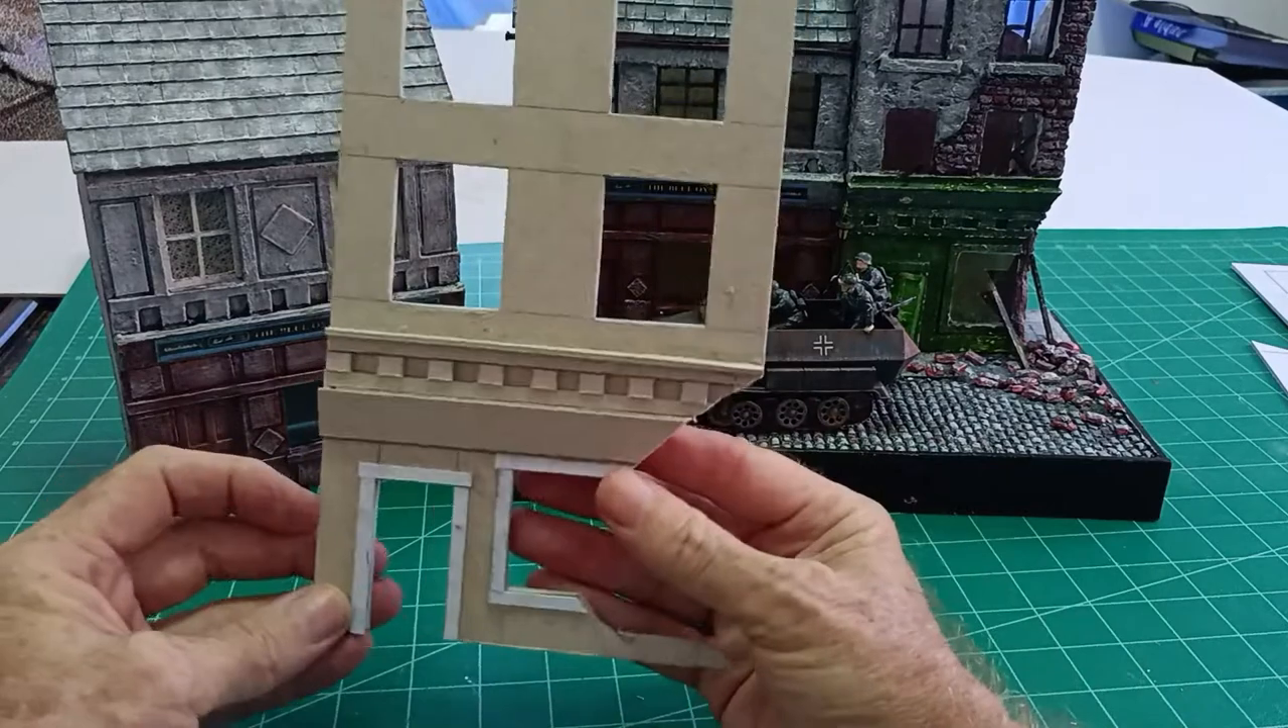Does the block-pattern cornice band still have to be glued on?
No.